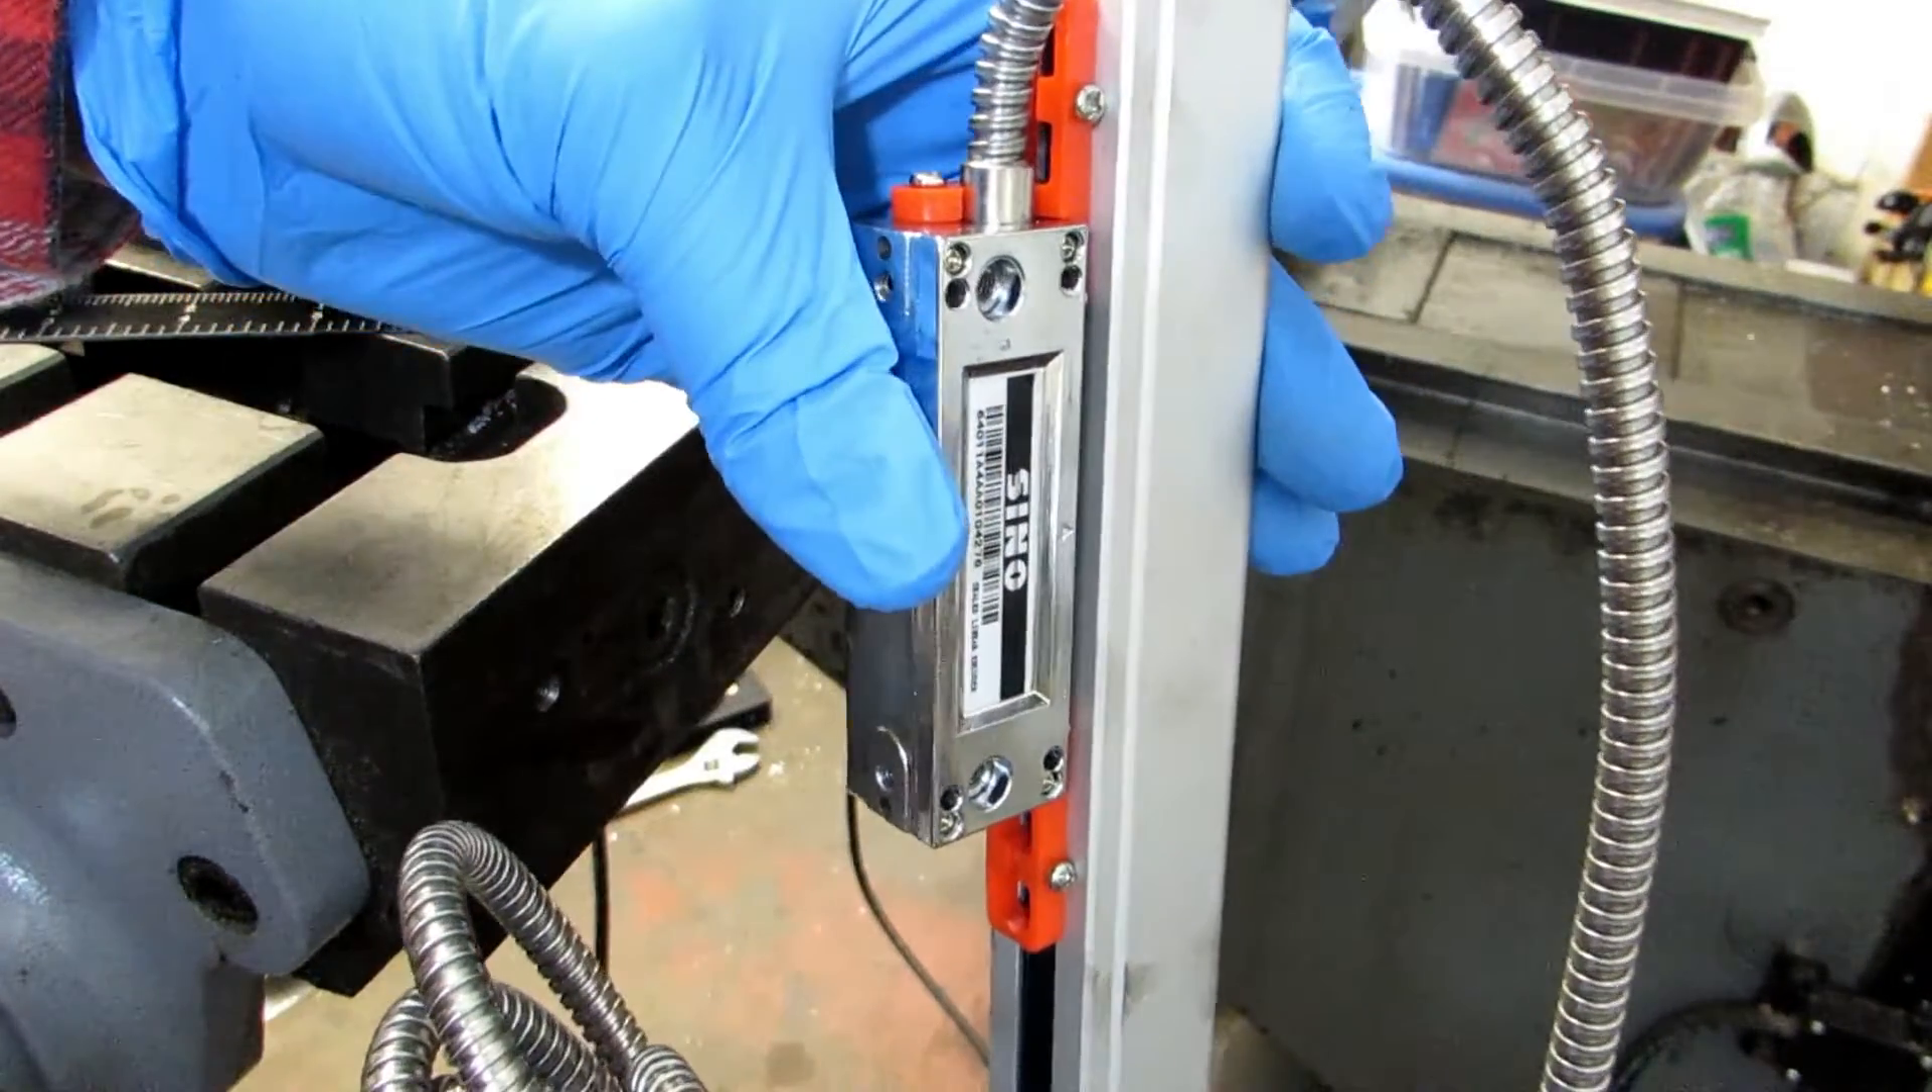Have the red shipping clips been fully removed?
No.